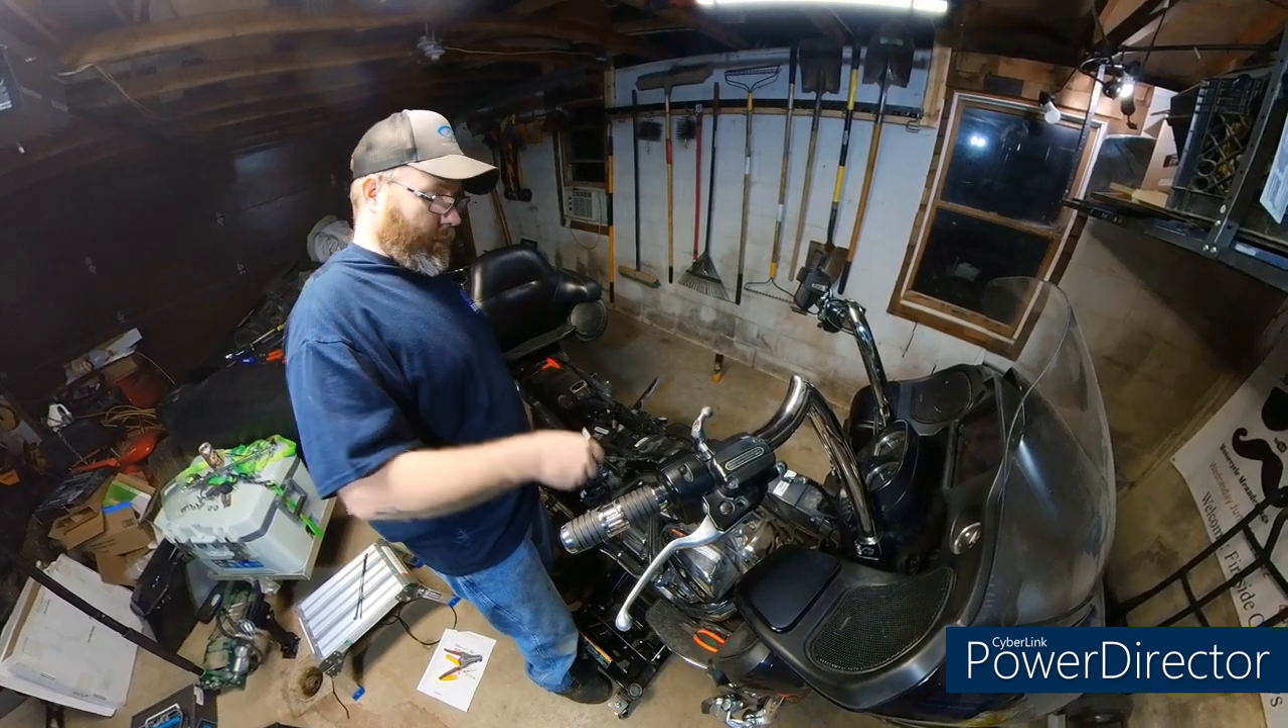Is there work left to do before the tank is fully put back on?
Yes.